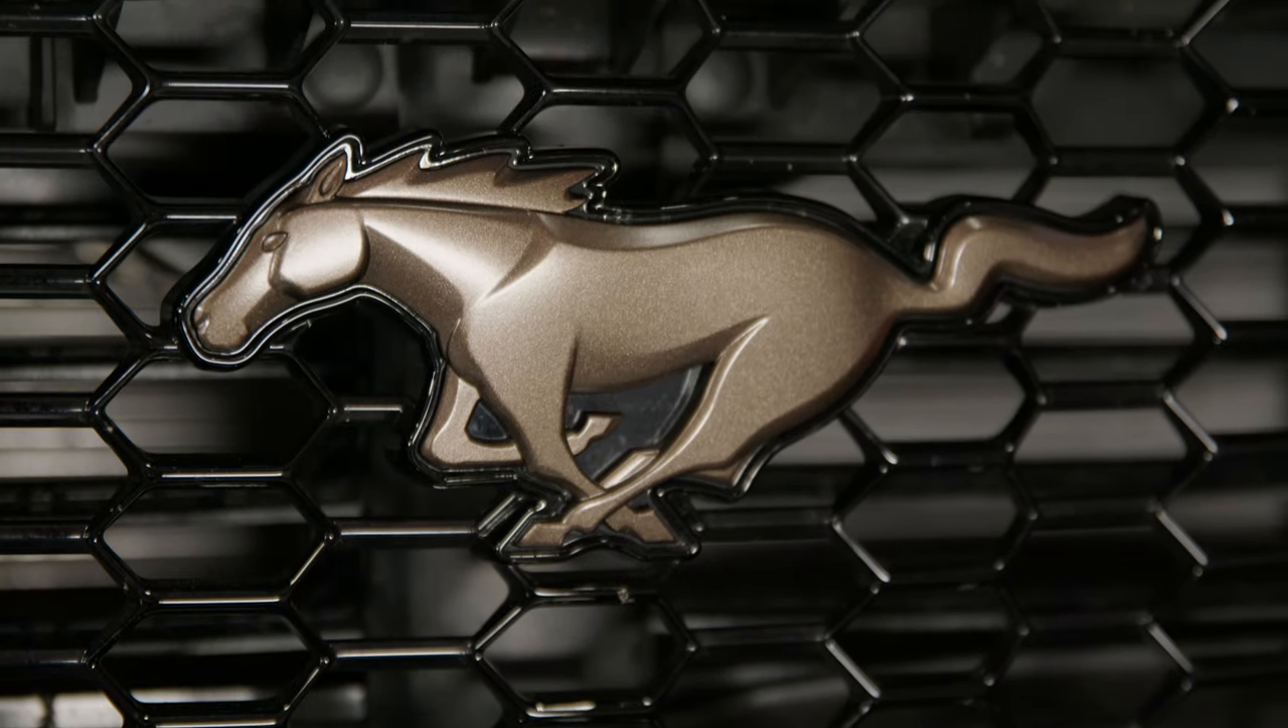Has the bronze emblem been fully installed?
Yes.